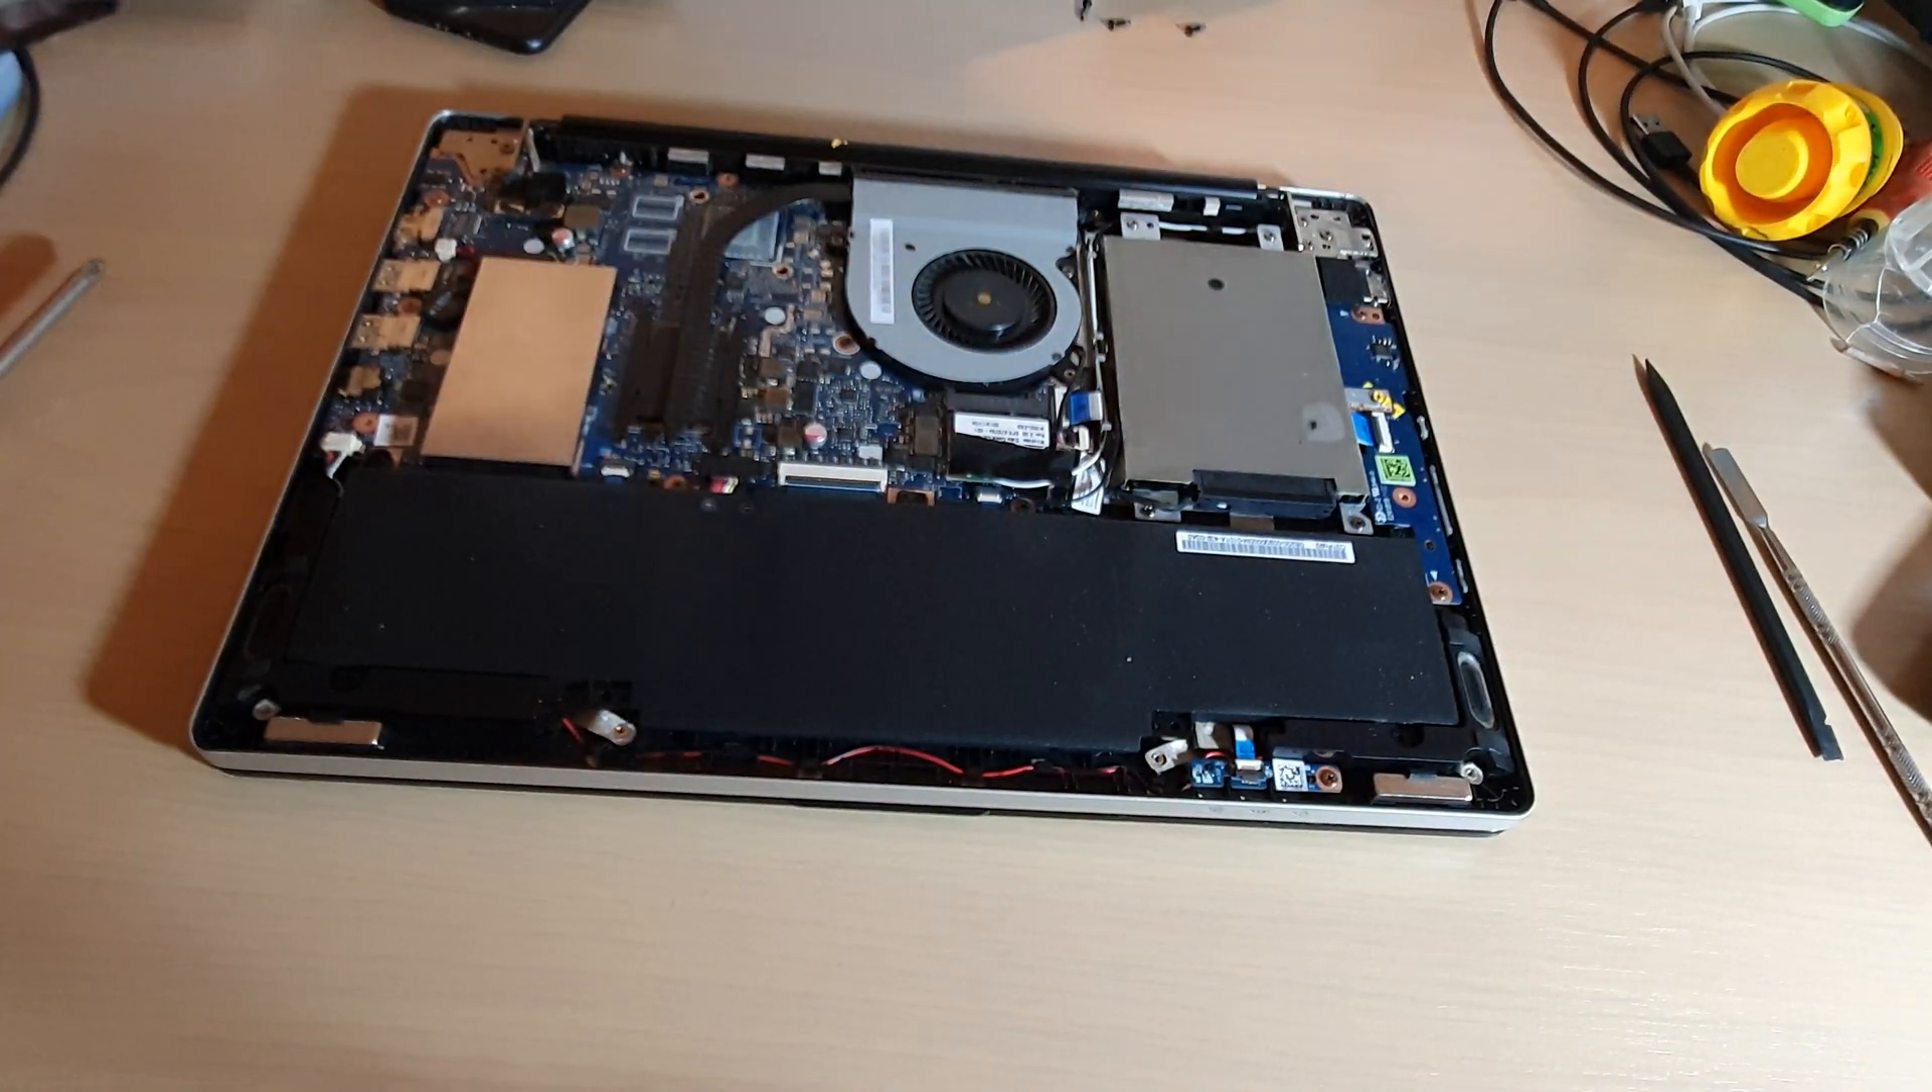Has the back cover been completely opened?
Yes.